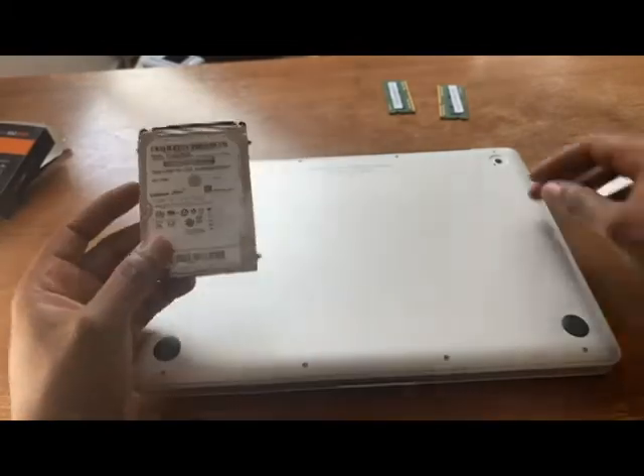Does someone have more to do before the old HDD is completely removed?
No.